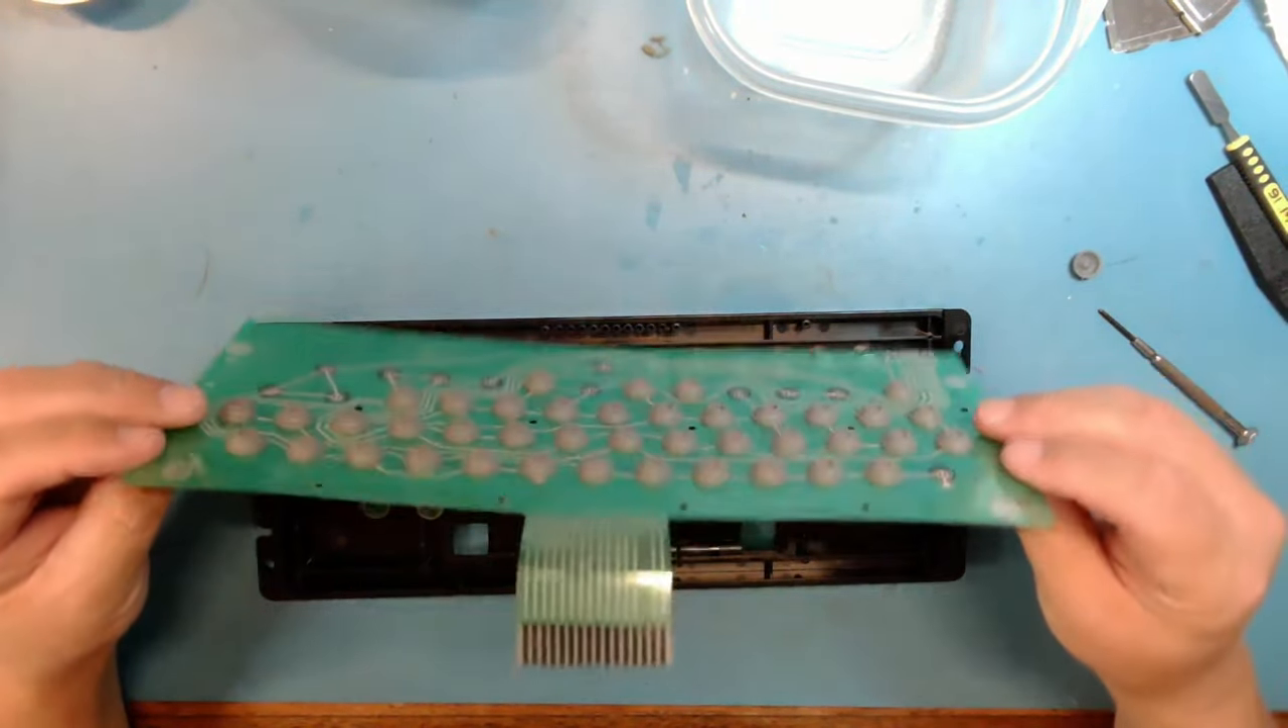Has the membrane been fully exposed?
Yes.